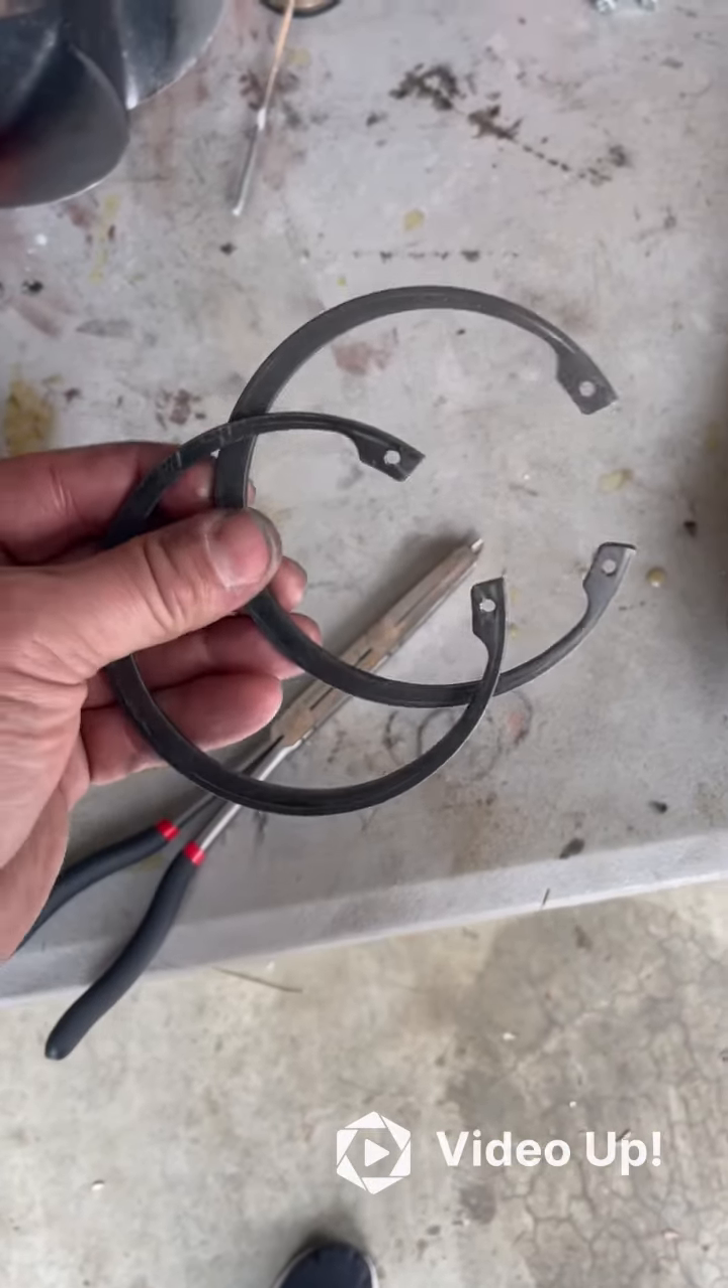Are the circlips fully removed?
Yes.